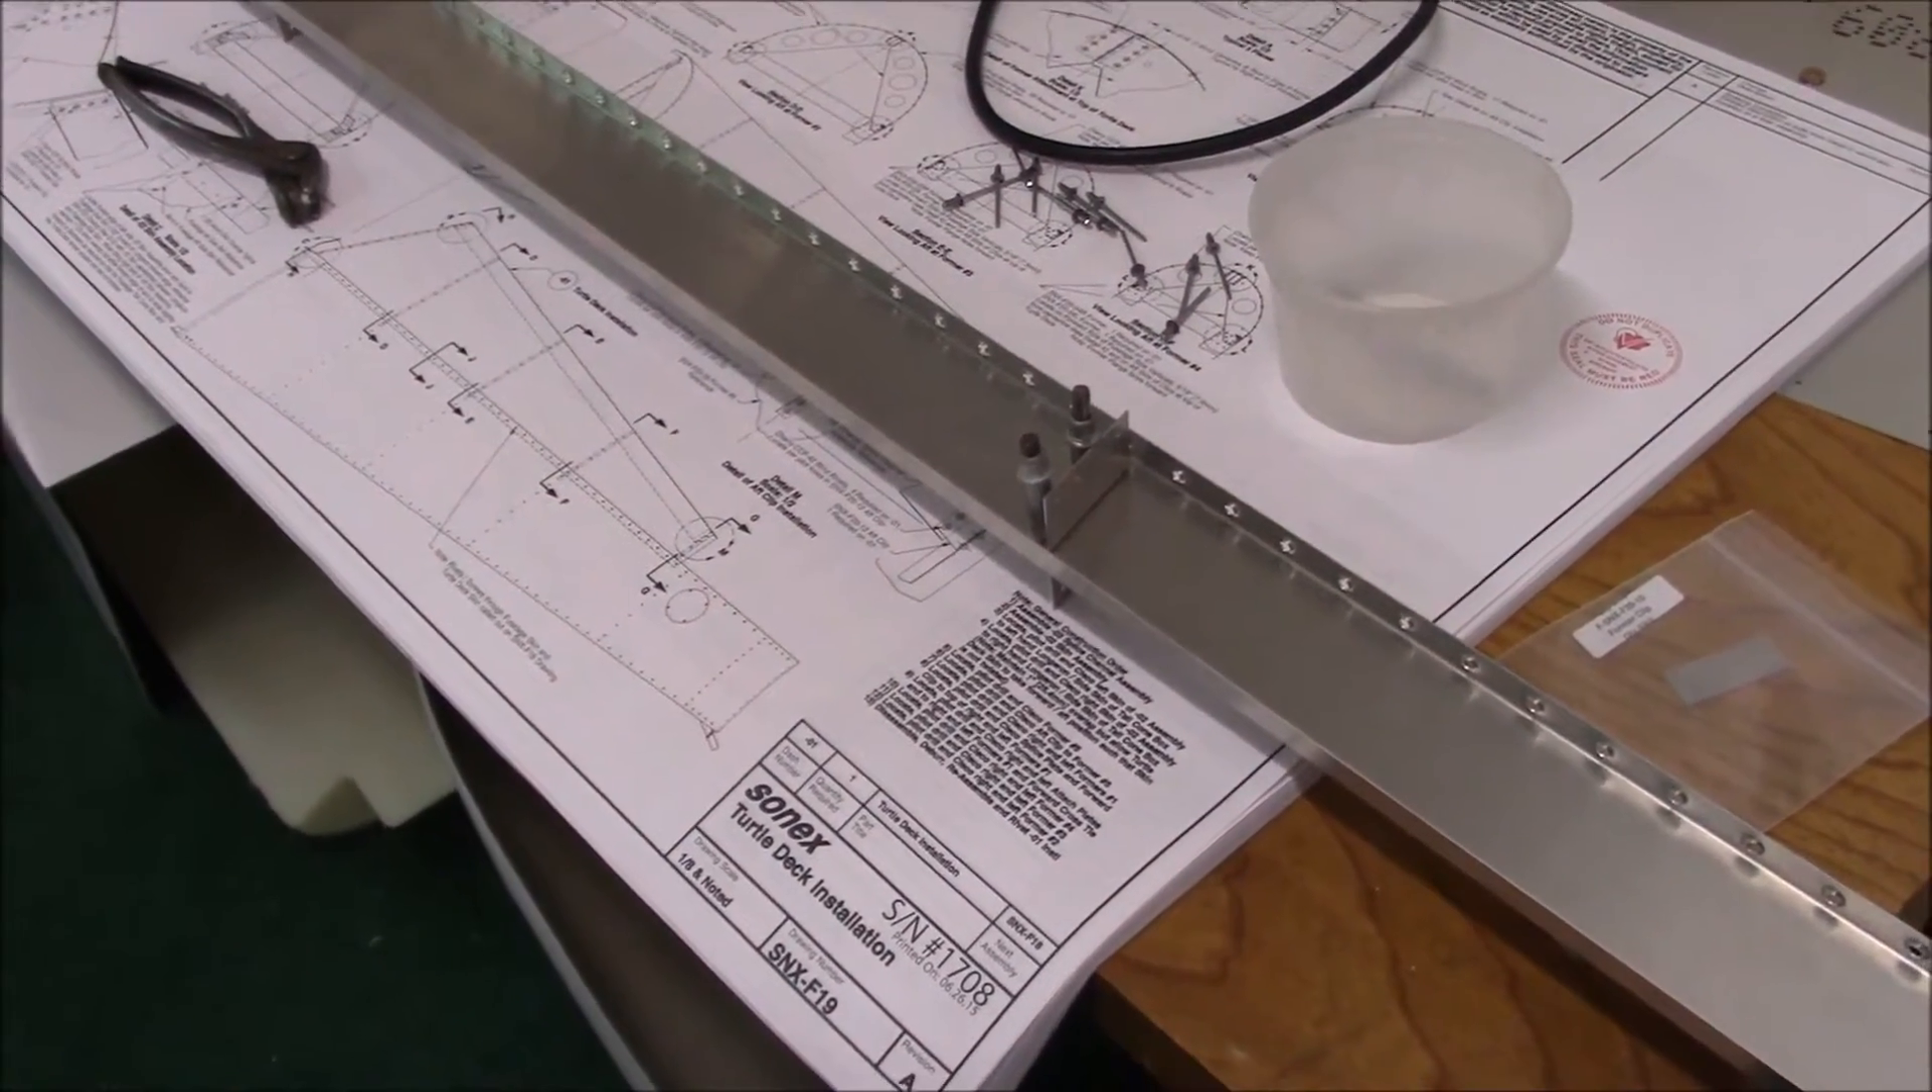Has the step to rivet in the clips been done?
No.